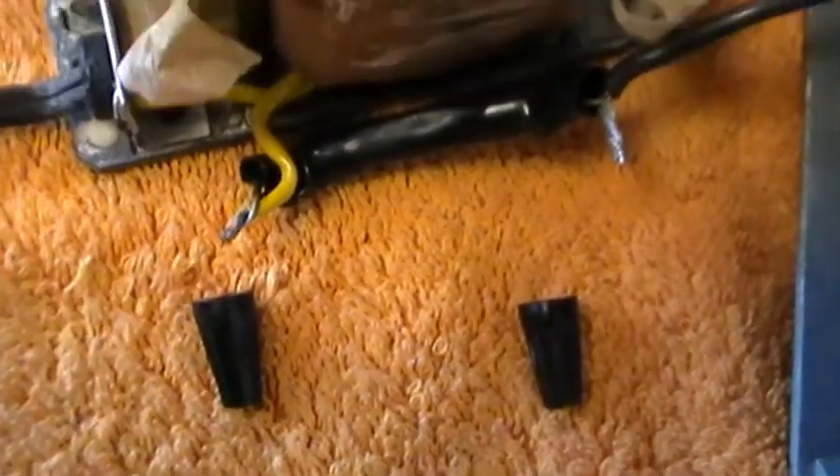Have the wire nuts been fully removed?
Yes.